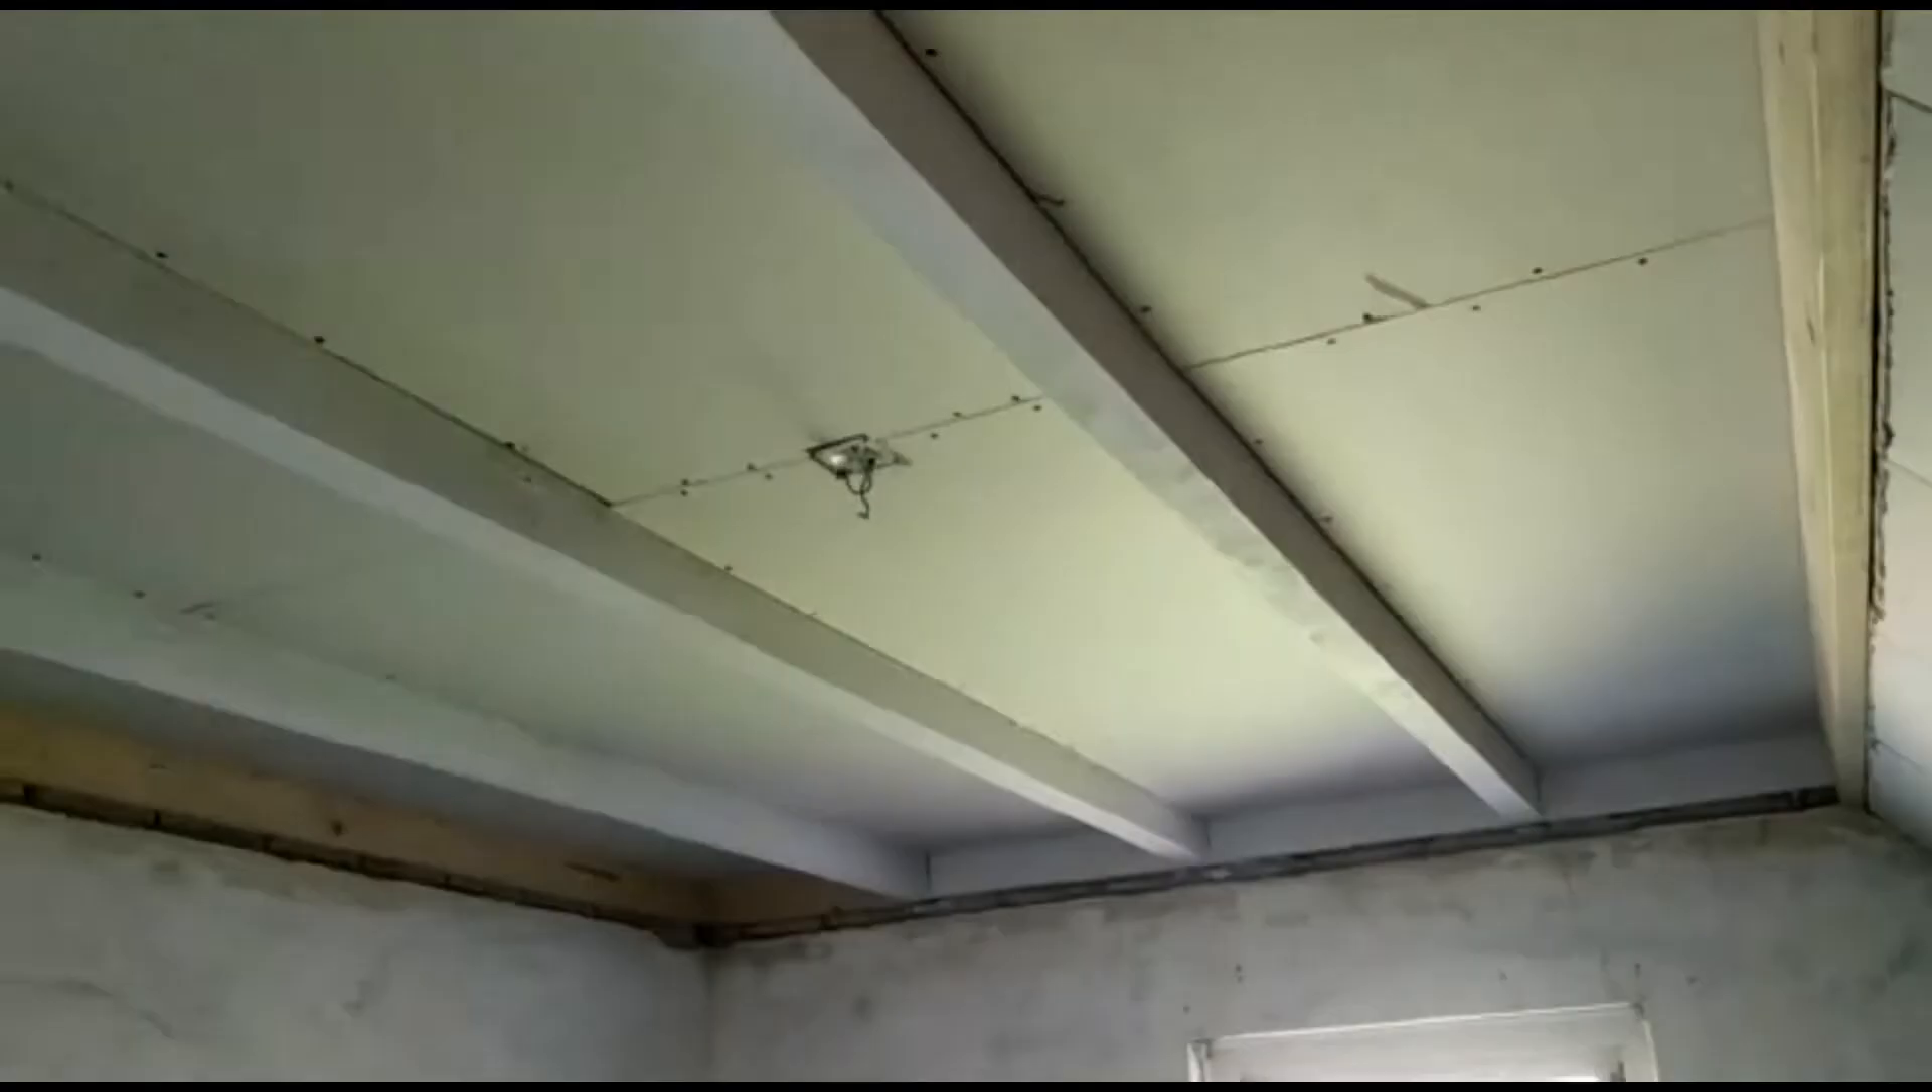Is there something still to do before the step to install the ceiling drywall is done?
No.